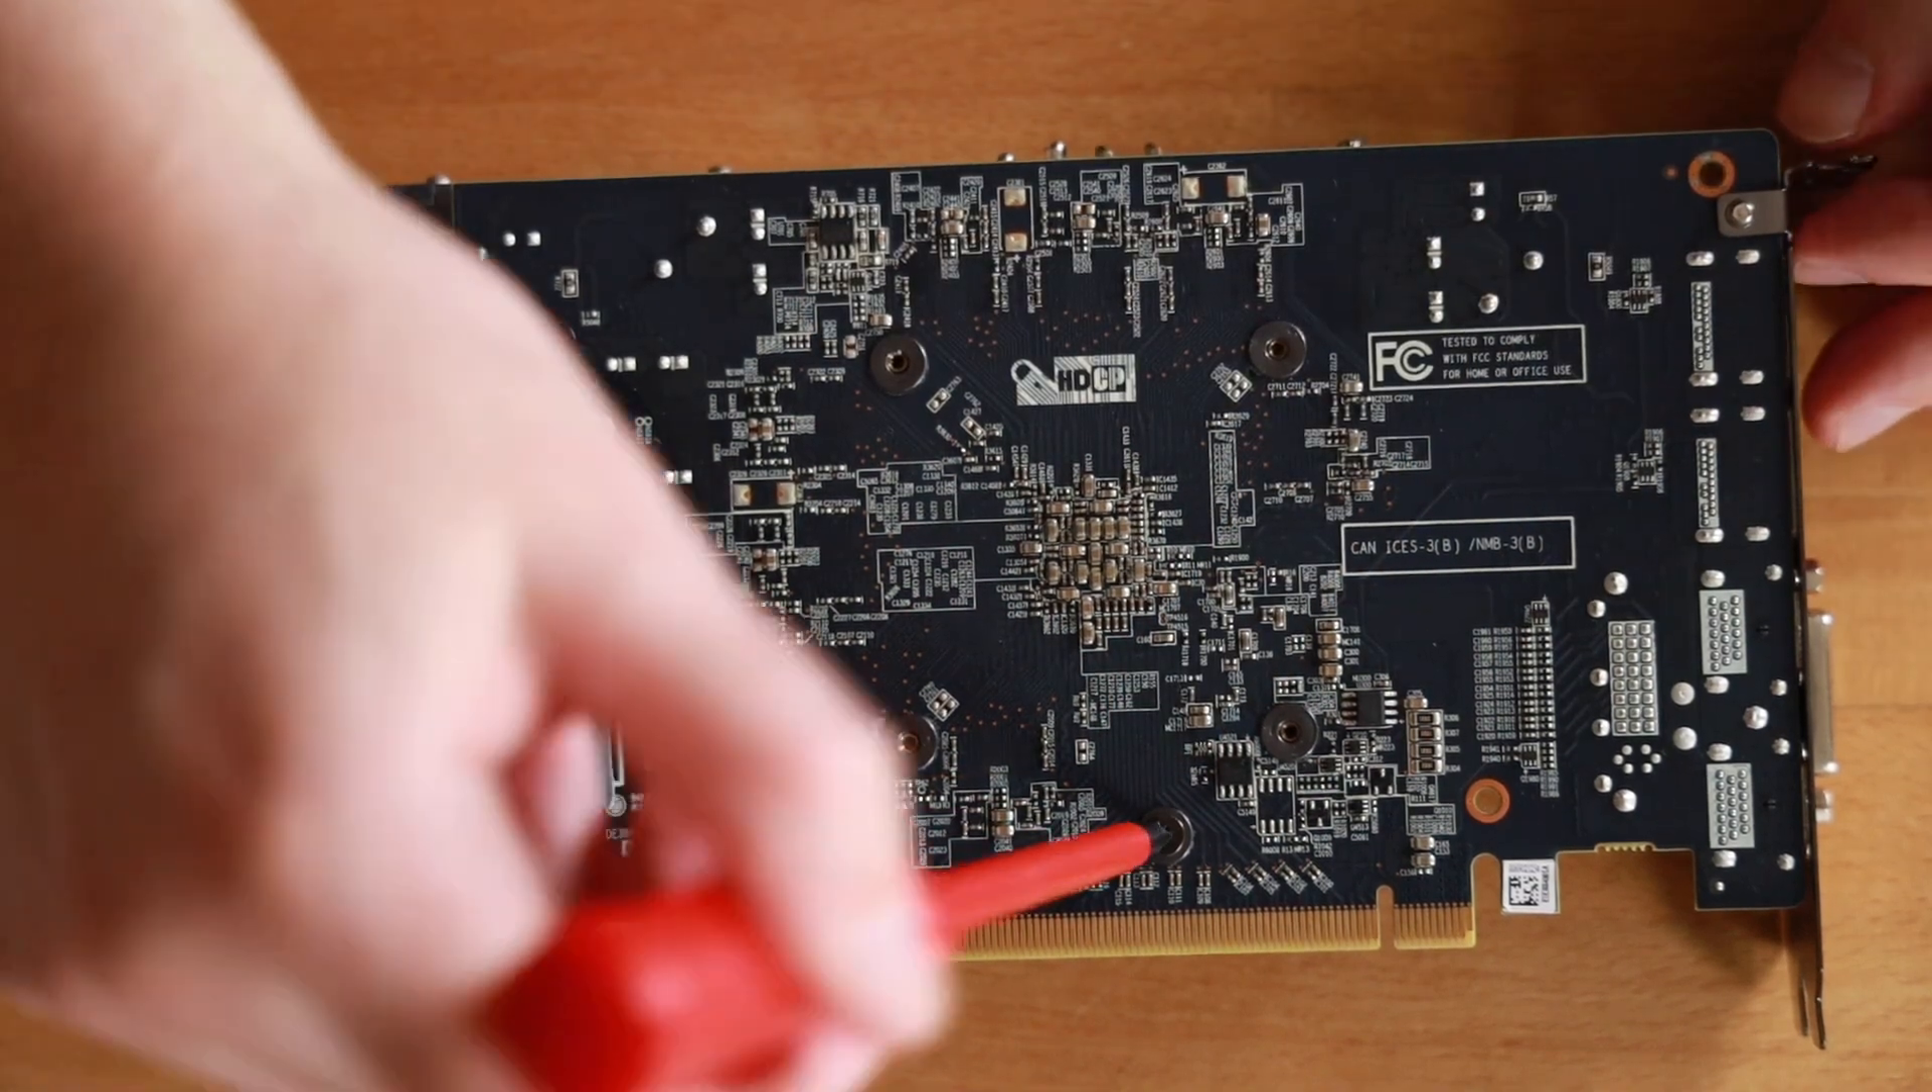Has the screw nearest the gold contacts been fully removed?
No.